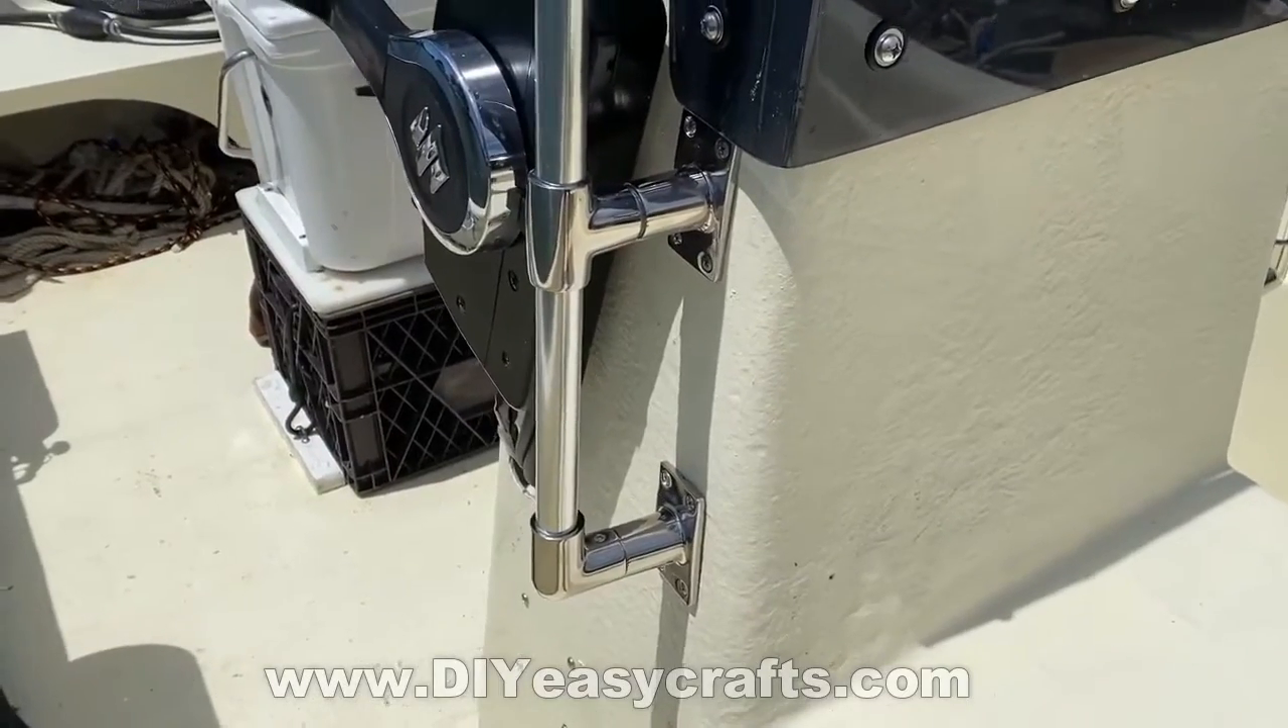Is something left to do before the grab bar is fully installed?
No.